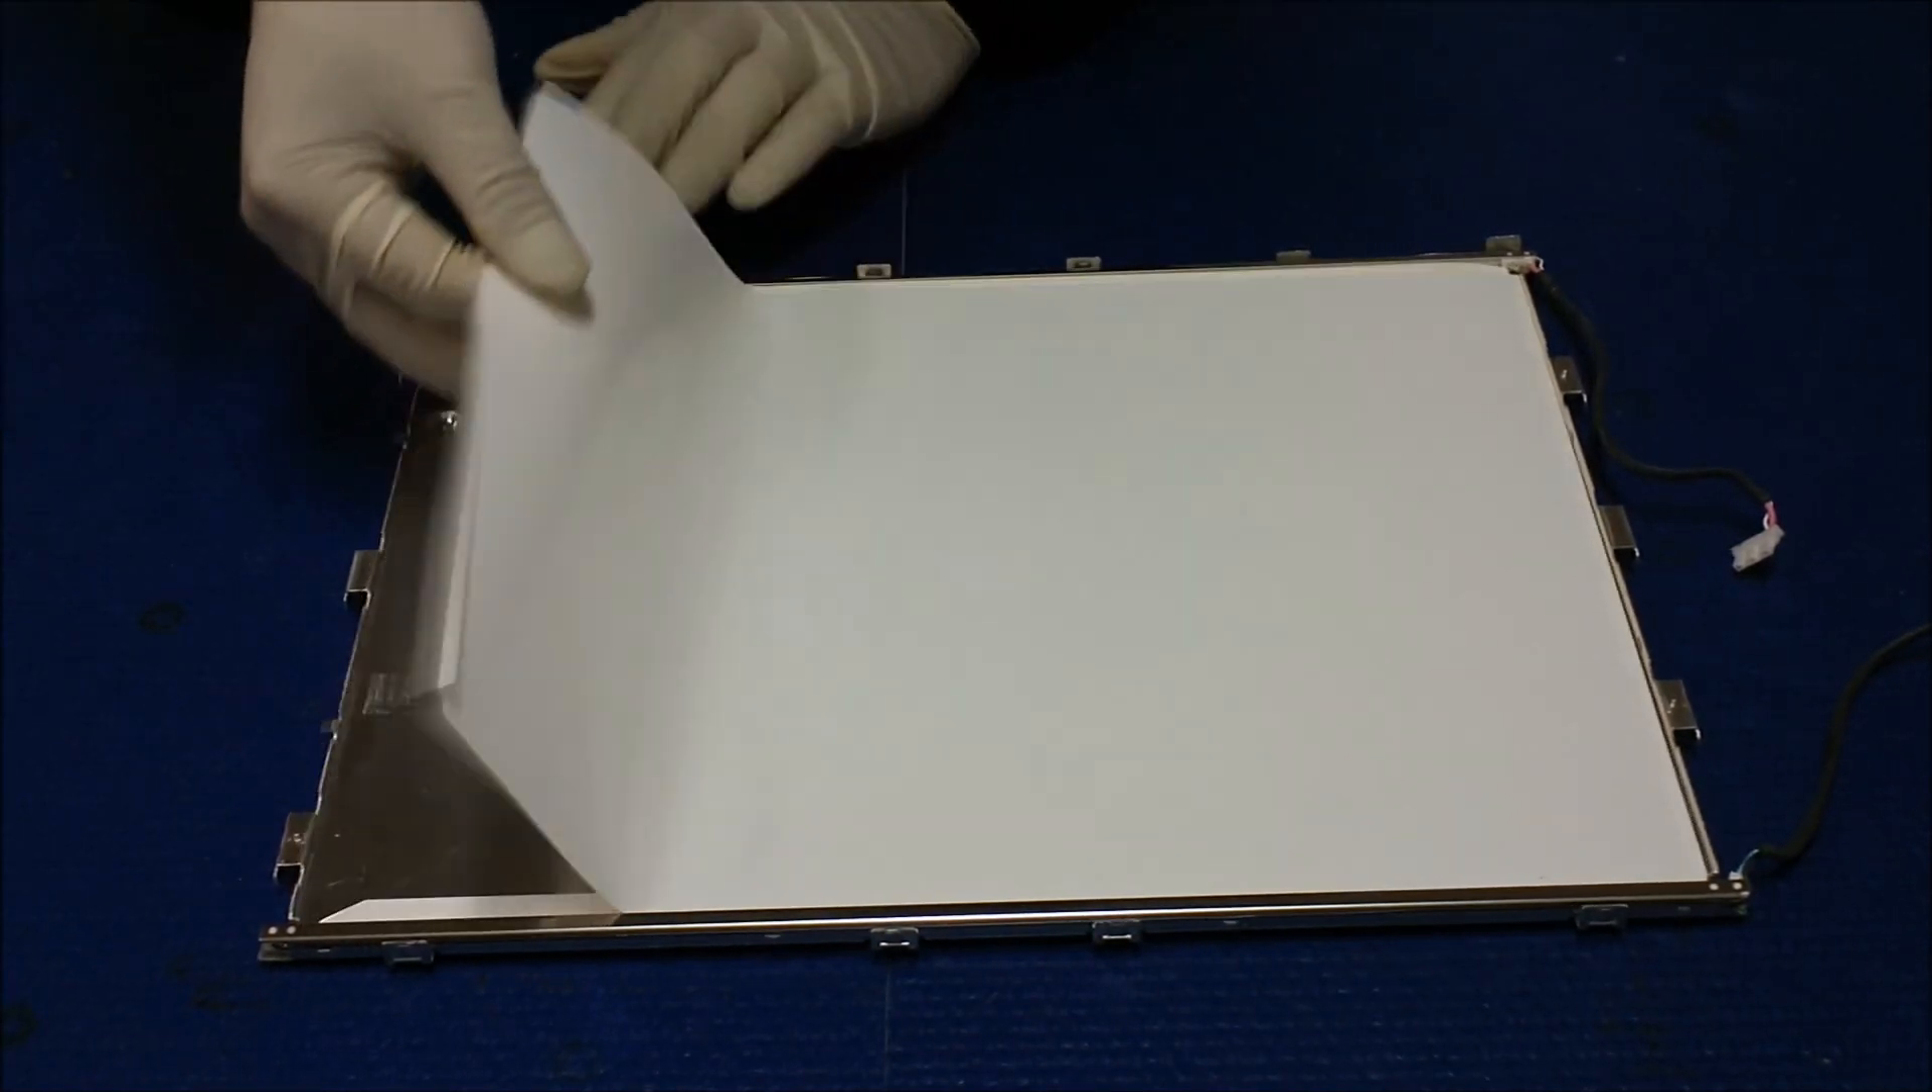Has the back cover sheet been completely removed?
No.